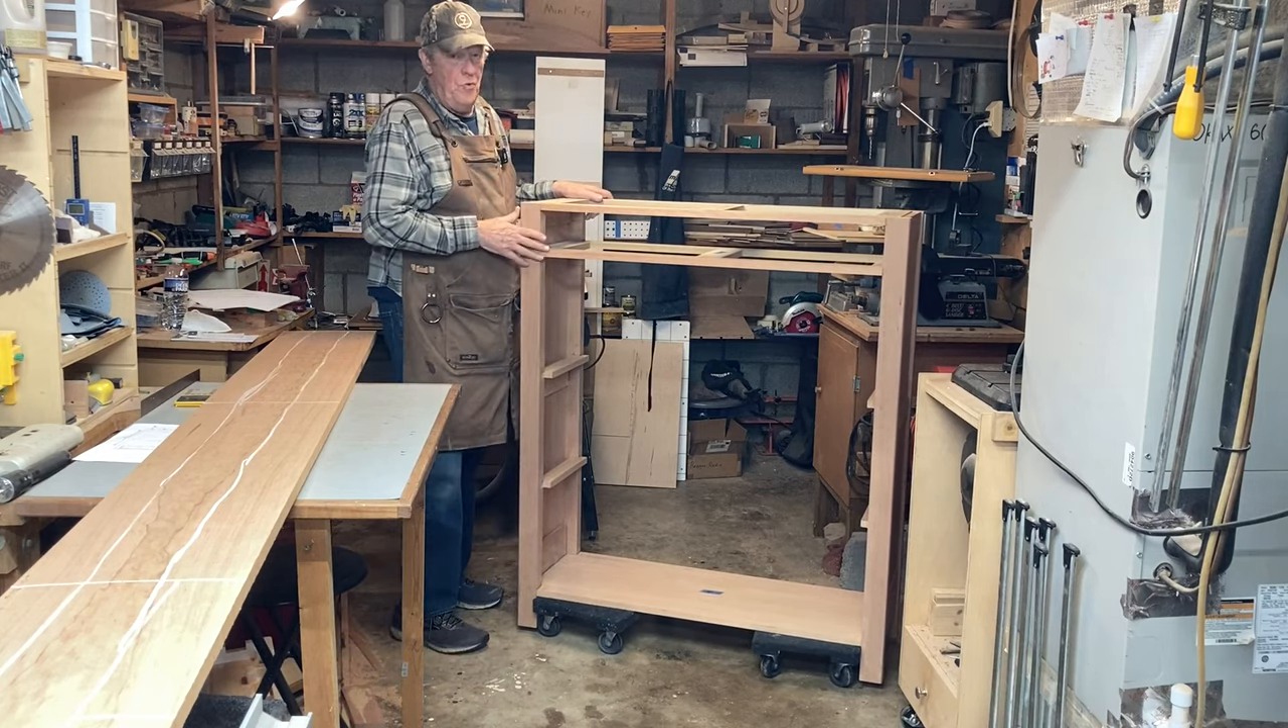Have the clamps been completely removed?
Yes.